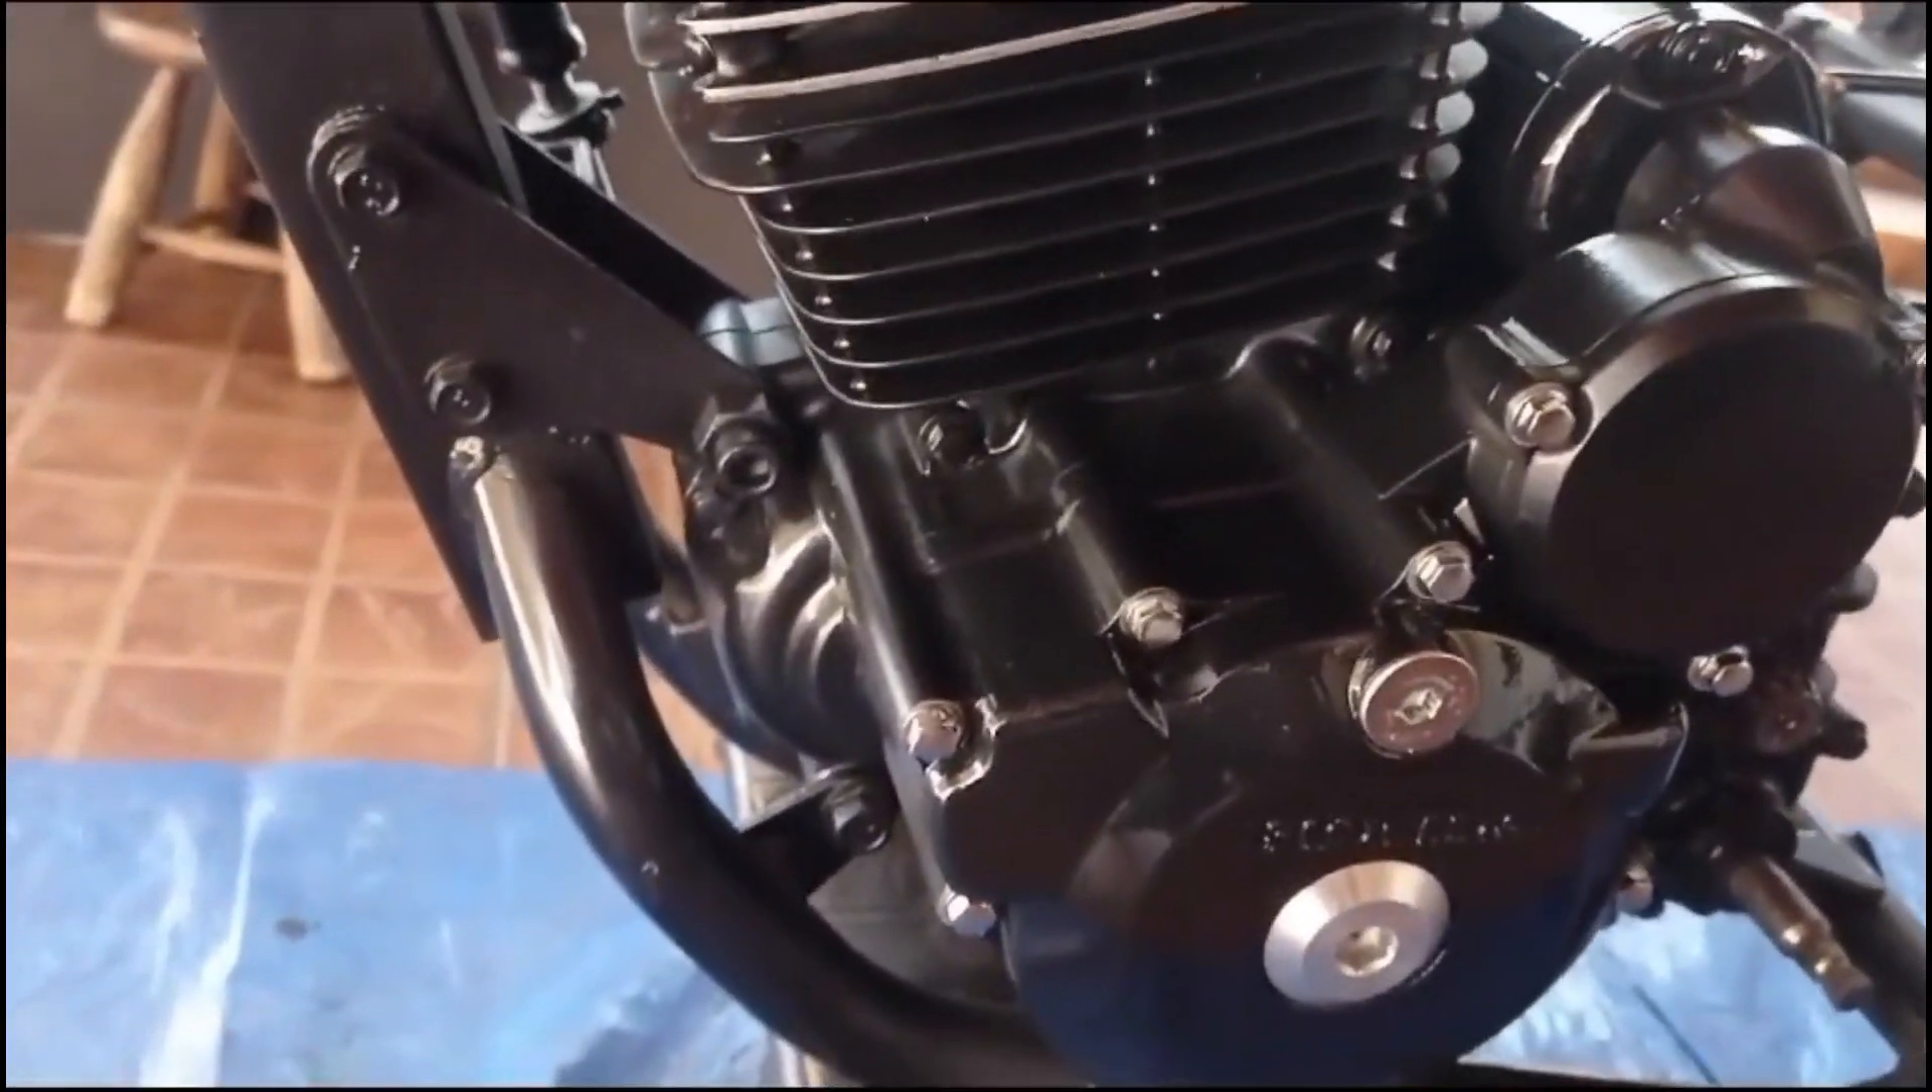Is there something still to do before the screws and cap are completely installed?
No.